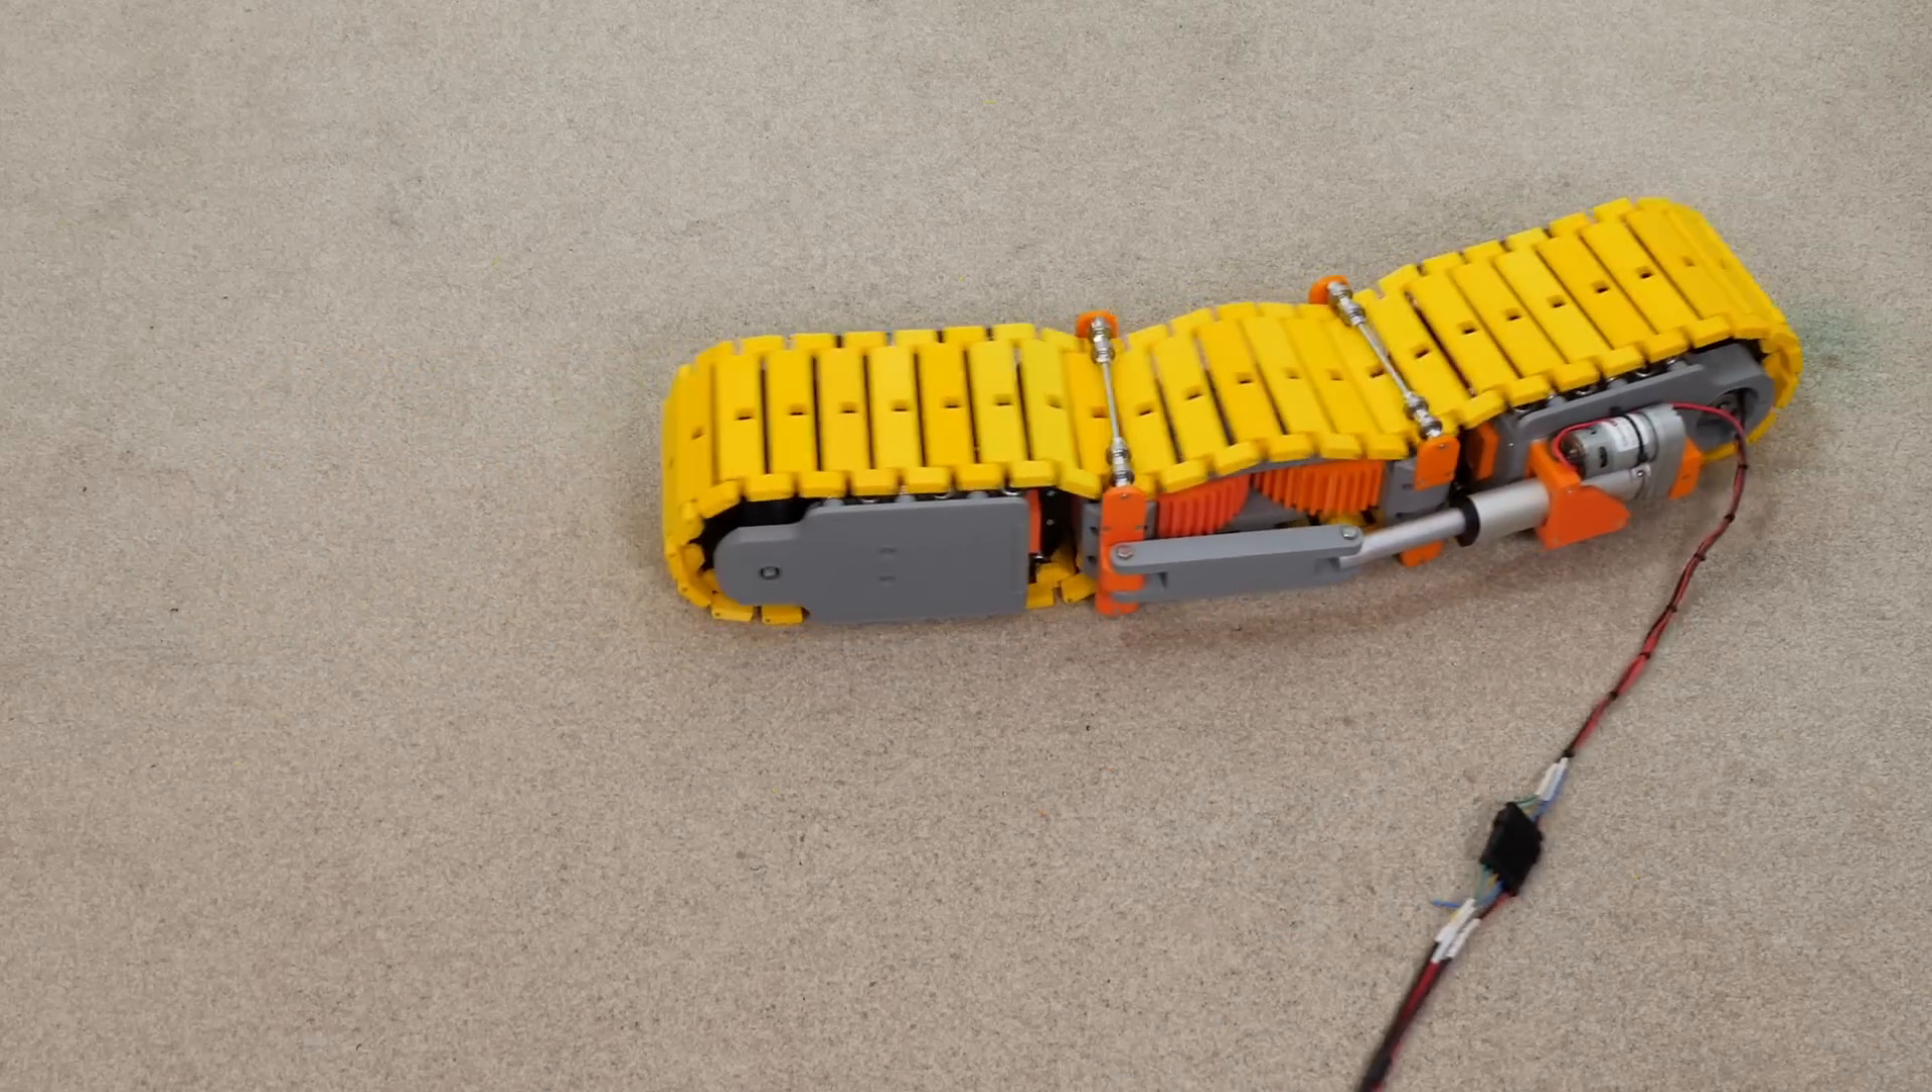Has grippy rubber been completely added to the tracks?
No.